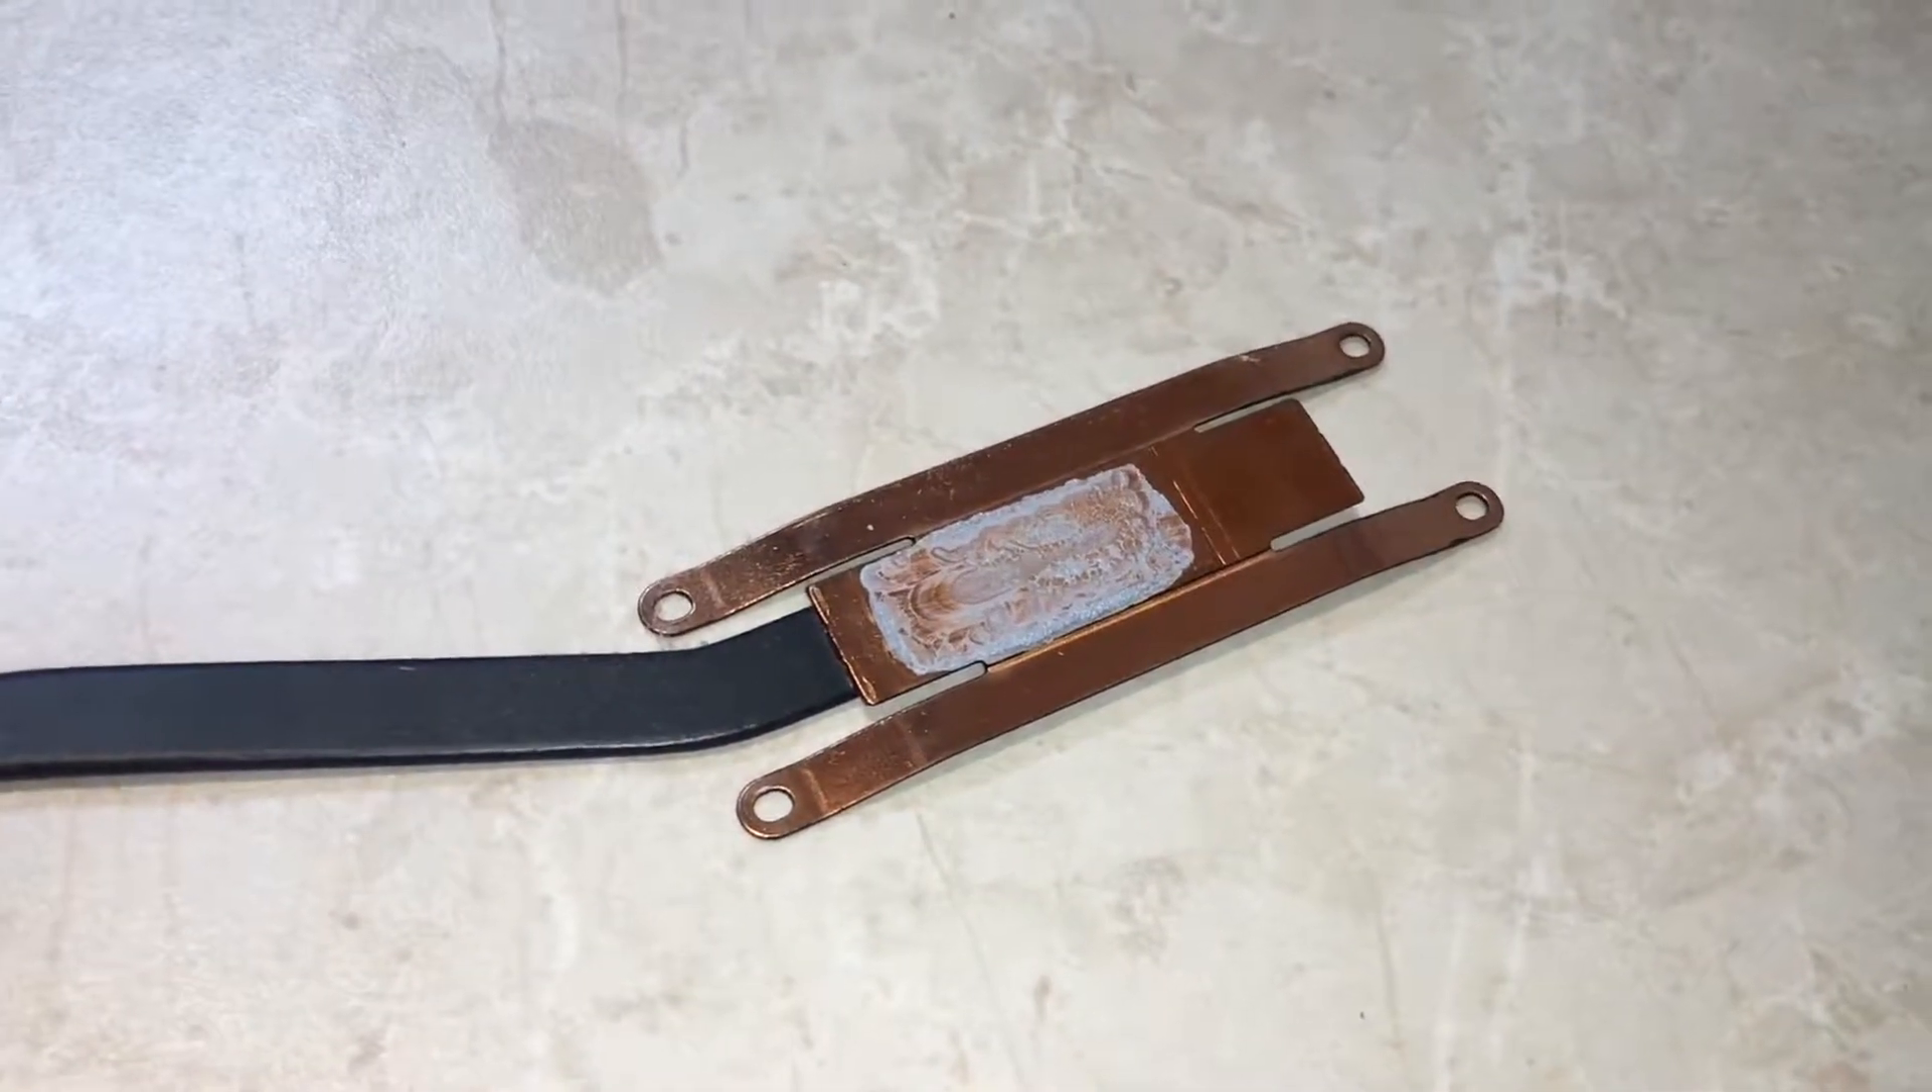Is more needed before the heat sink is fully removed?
No.